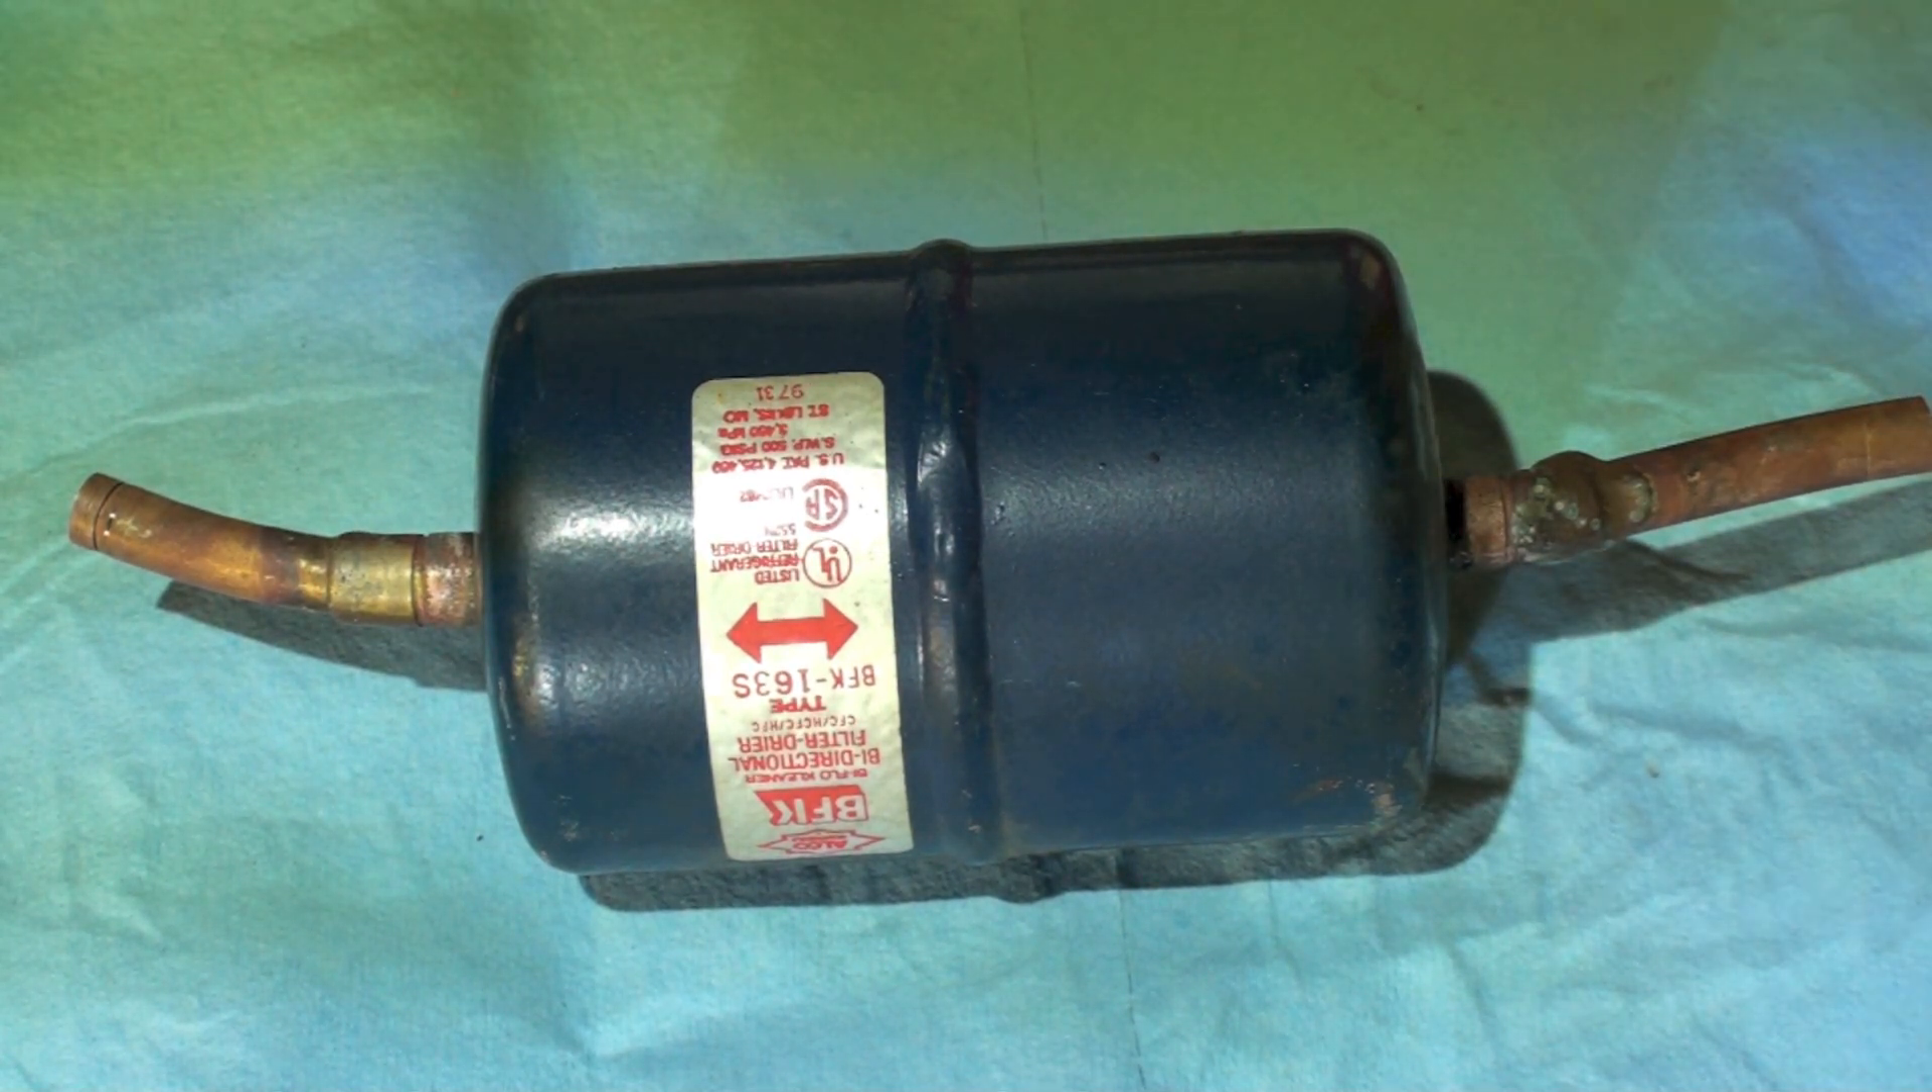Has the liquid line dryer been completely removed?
Yes.